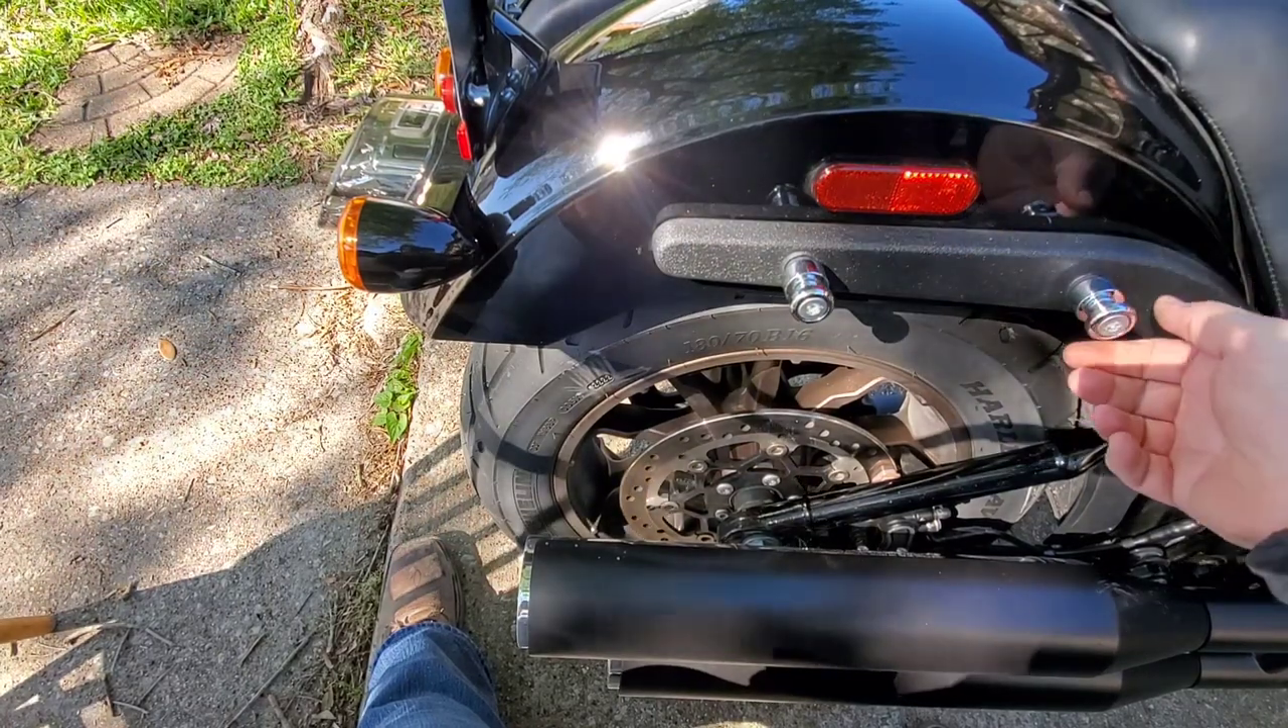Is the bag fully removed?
Yes.